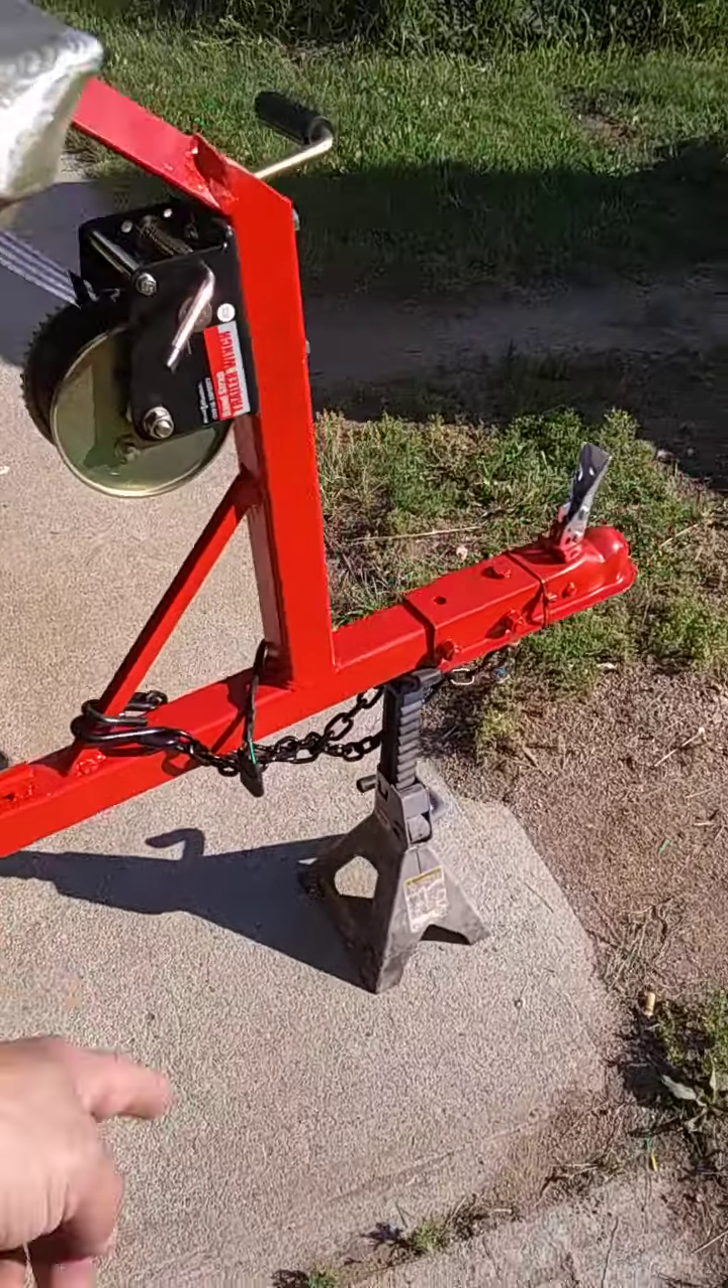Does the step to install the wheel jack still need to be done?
Yes.